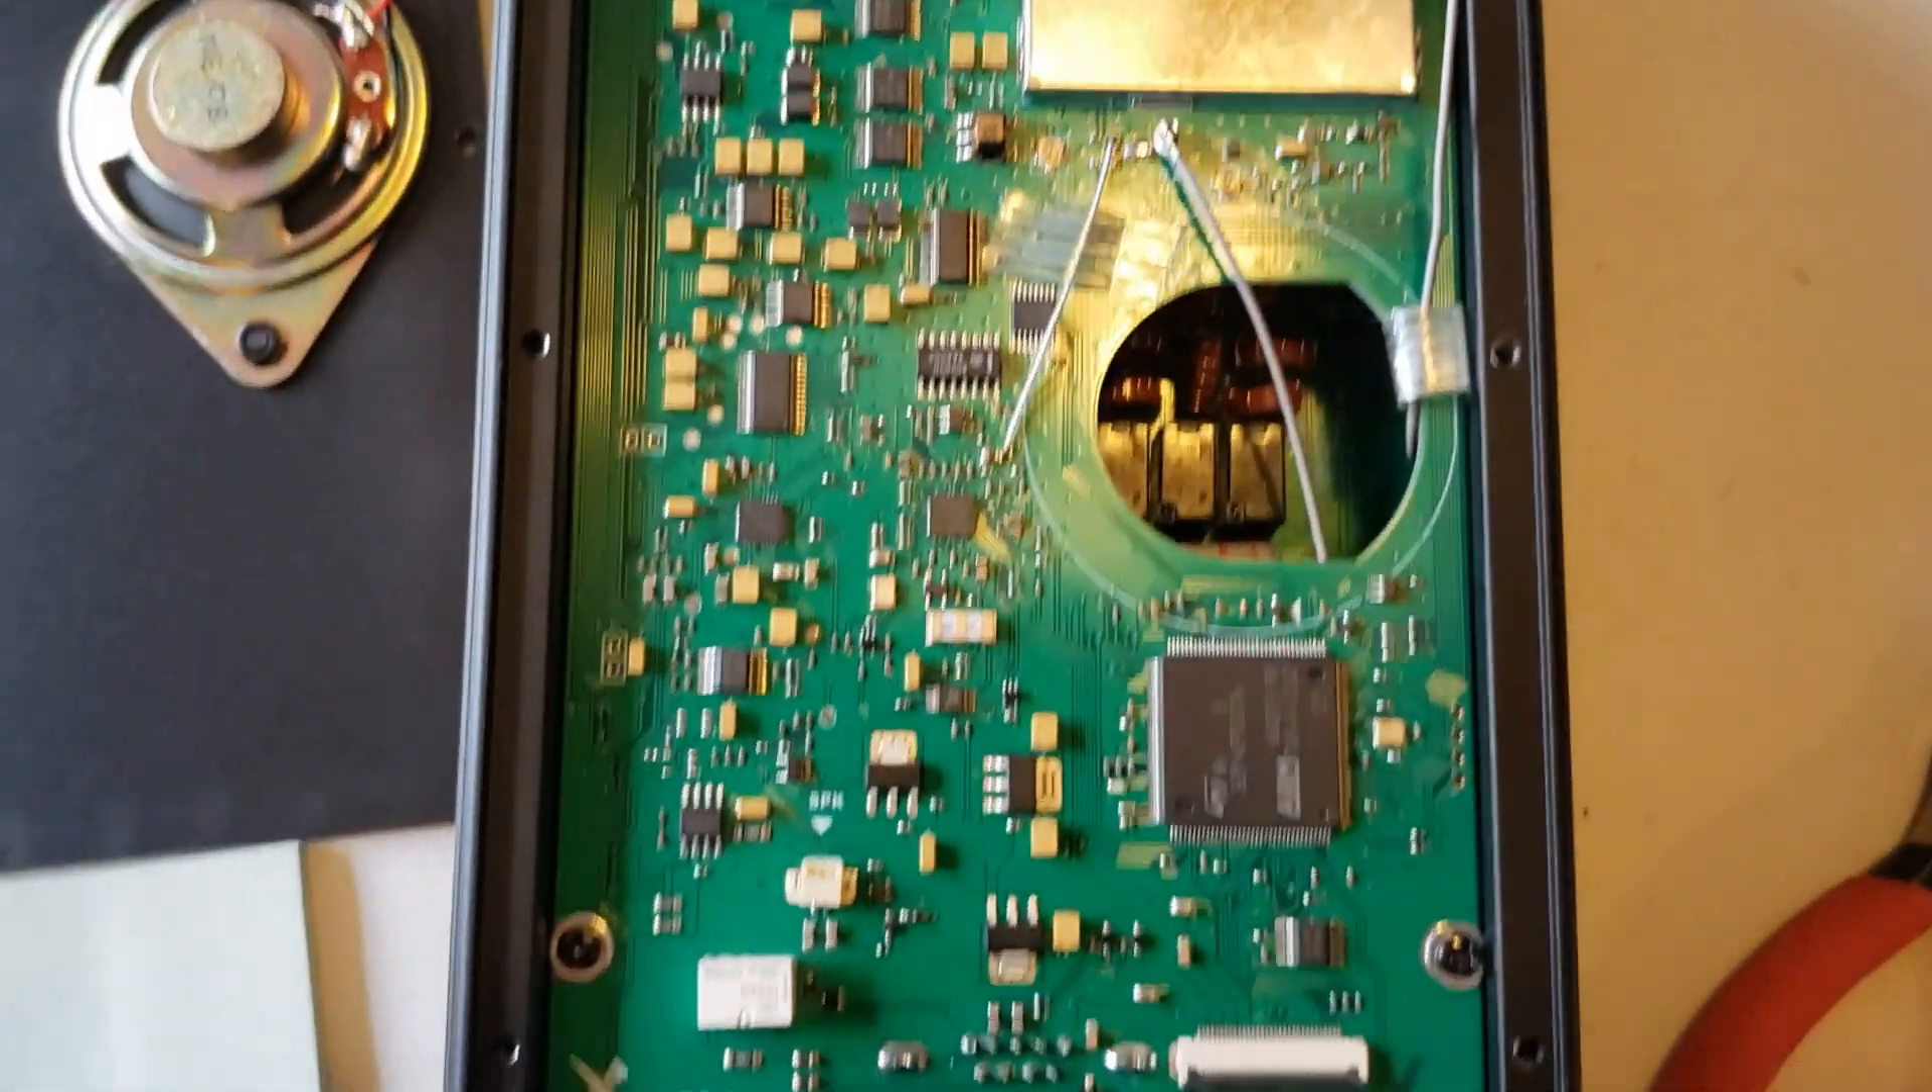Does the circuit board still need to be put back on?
No.